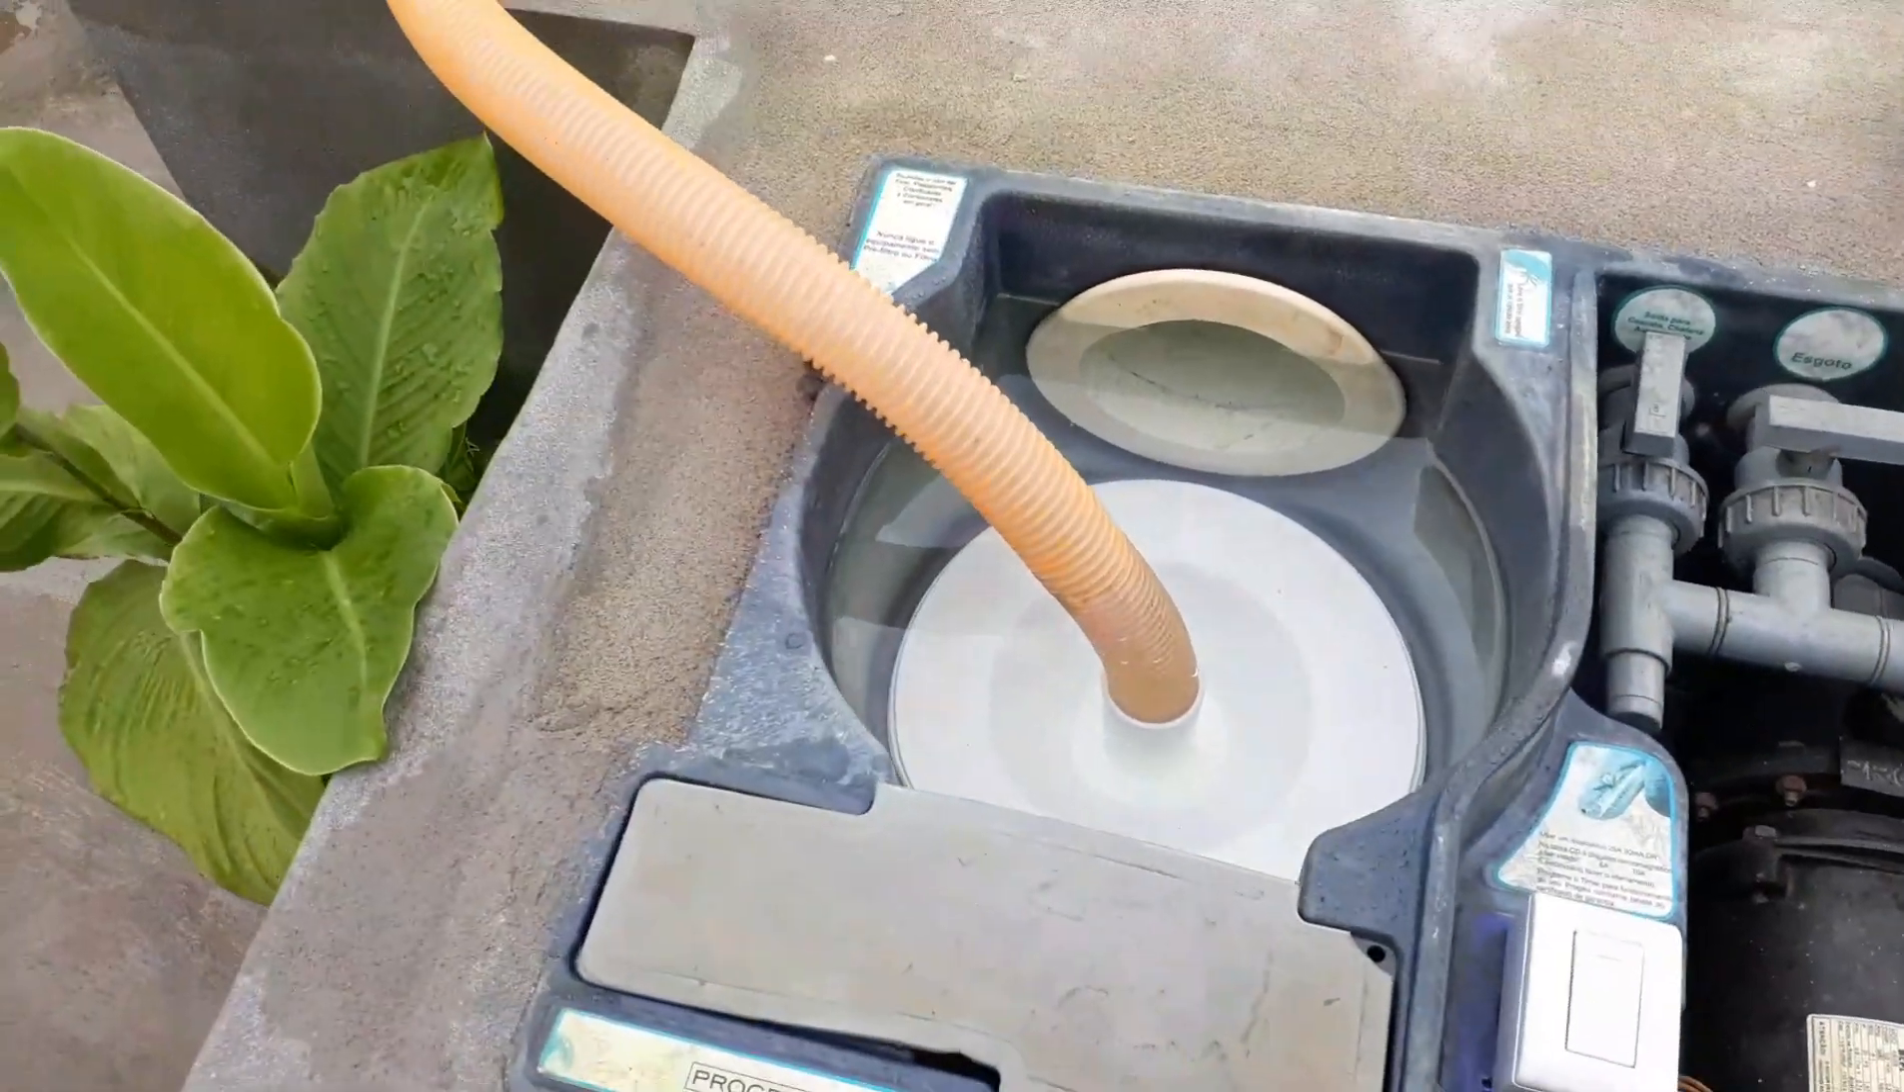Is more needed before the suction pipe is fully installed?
No.